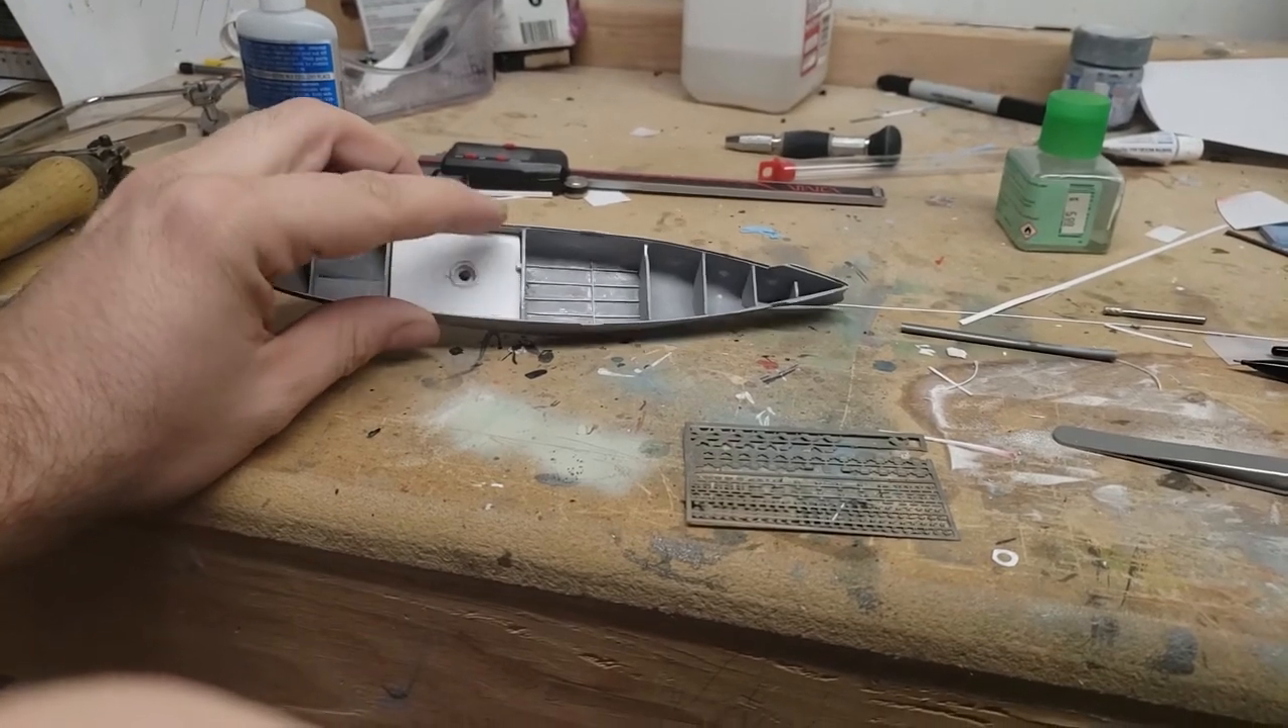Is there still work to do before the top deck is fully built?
Yes.